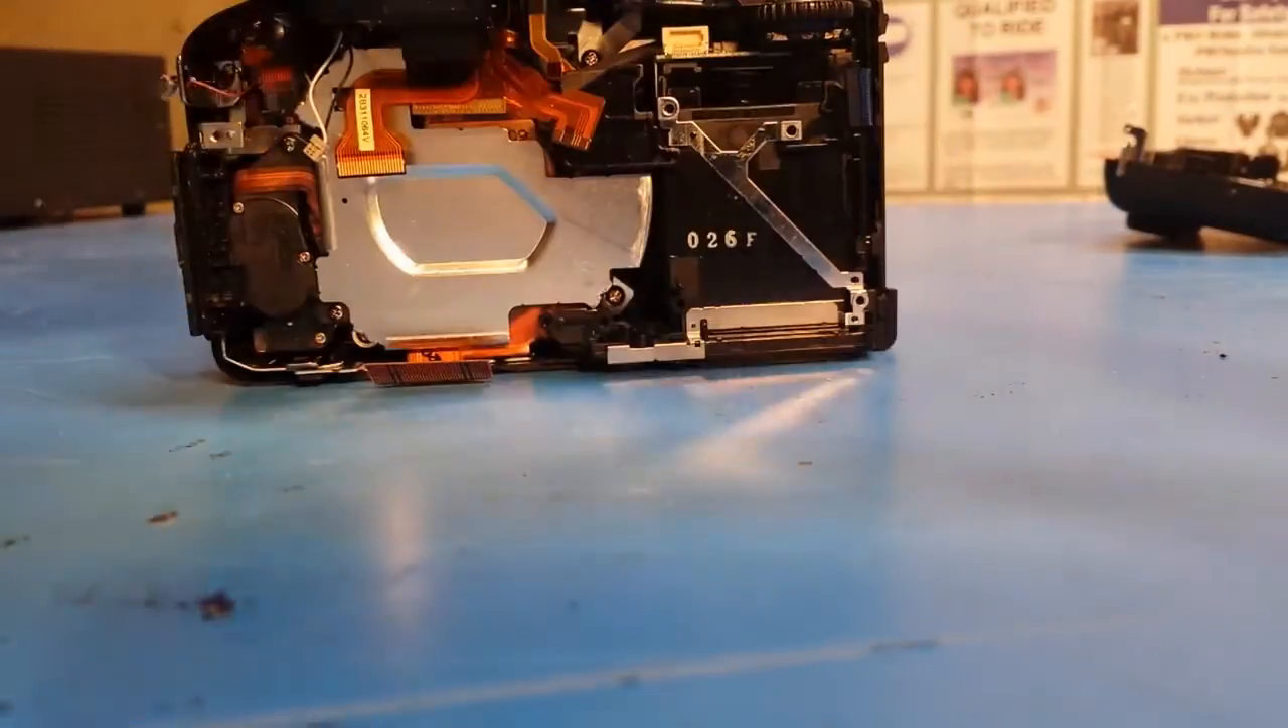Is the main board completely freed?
Yes.